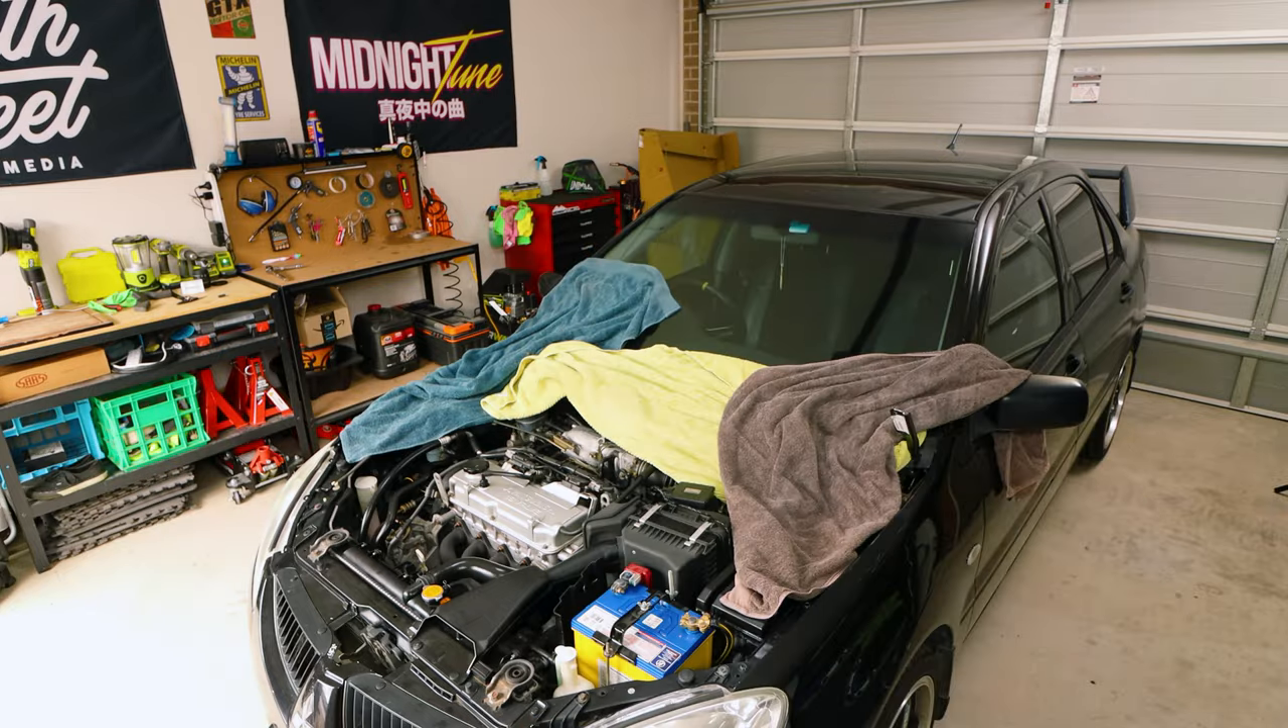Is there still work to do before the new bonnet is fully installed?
Yes.